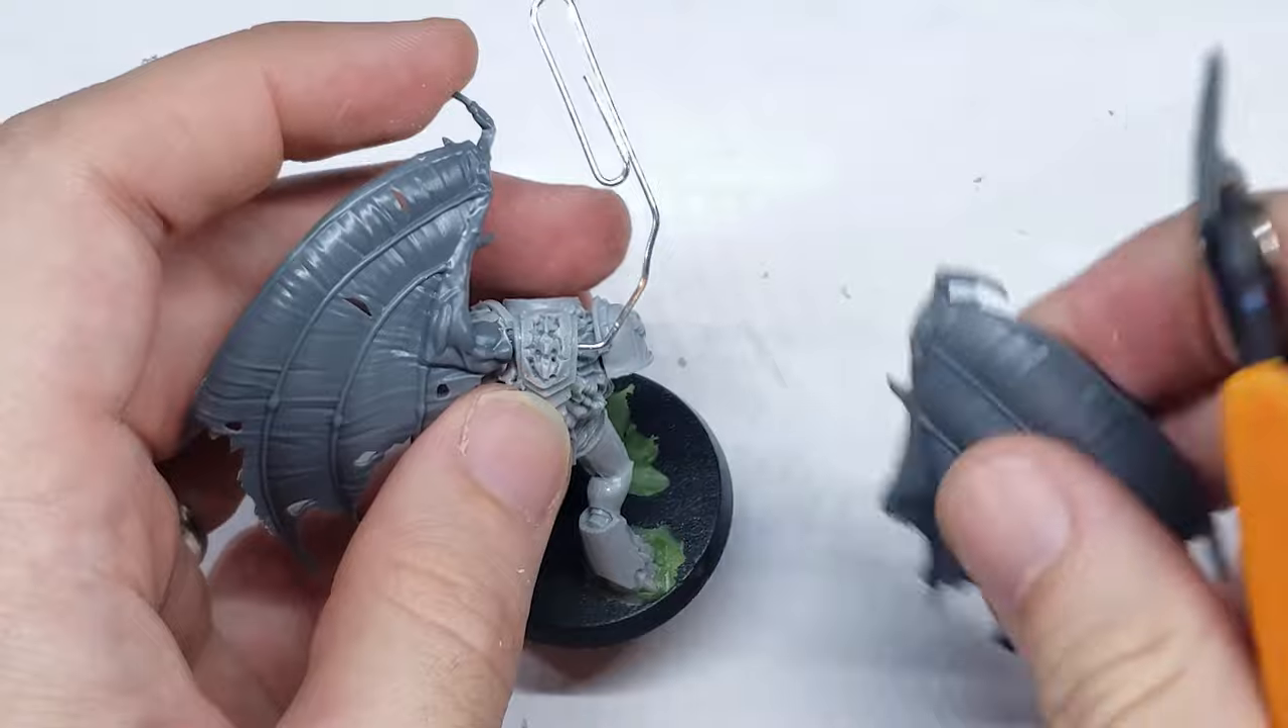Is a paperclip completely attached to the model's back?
Yes.